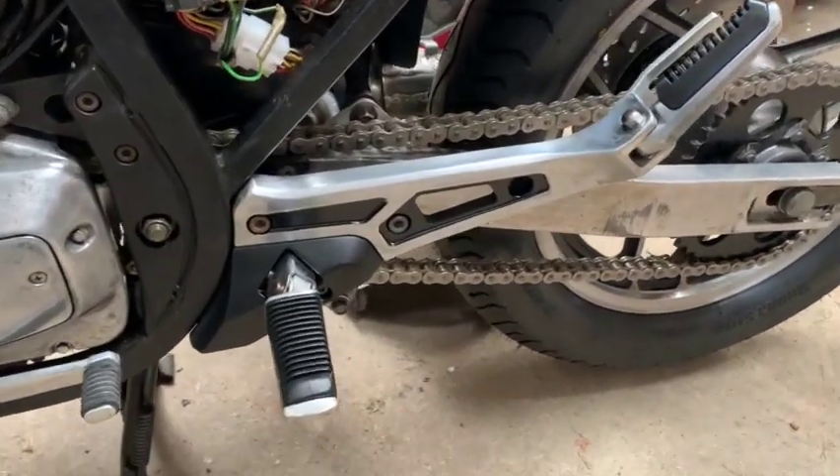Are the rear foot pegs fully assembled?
Yes.